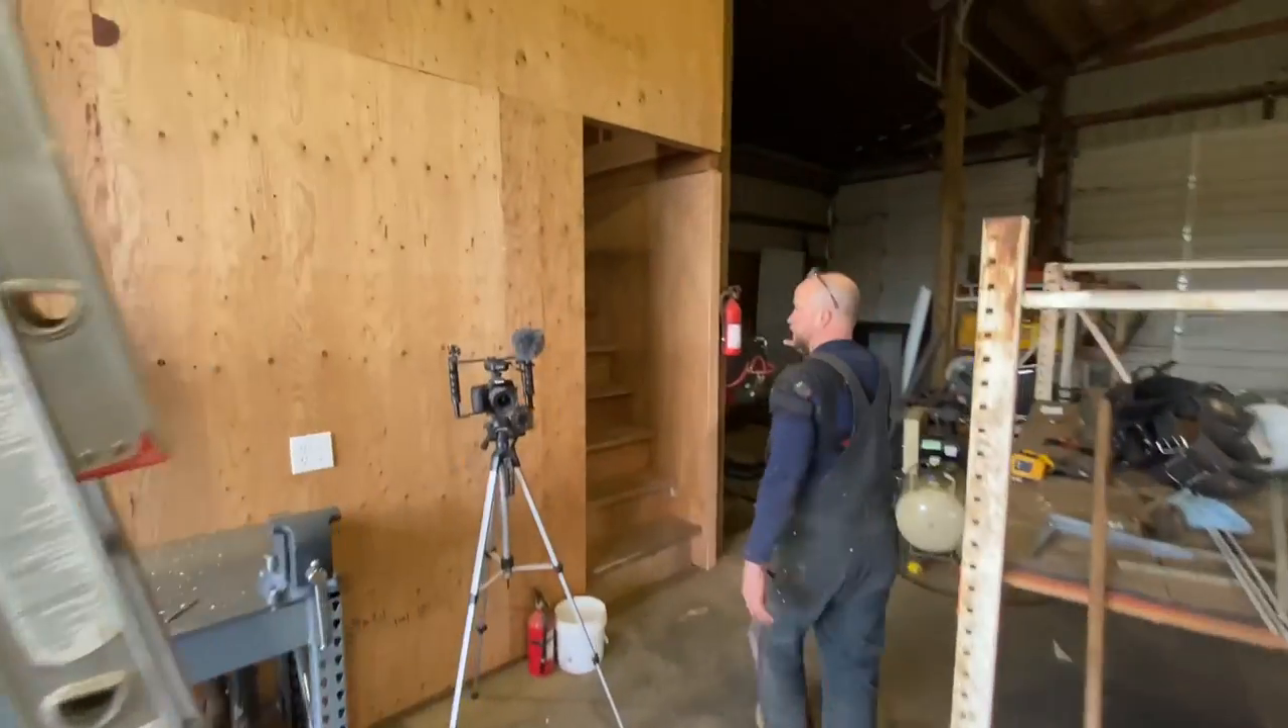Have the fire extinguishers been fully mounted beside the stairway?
No.